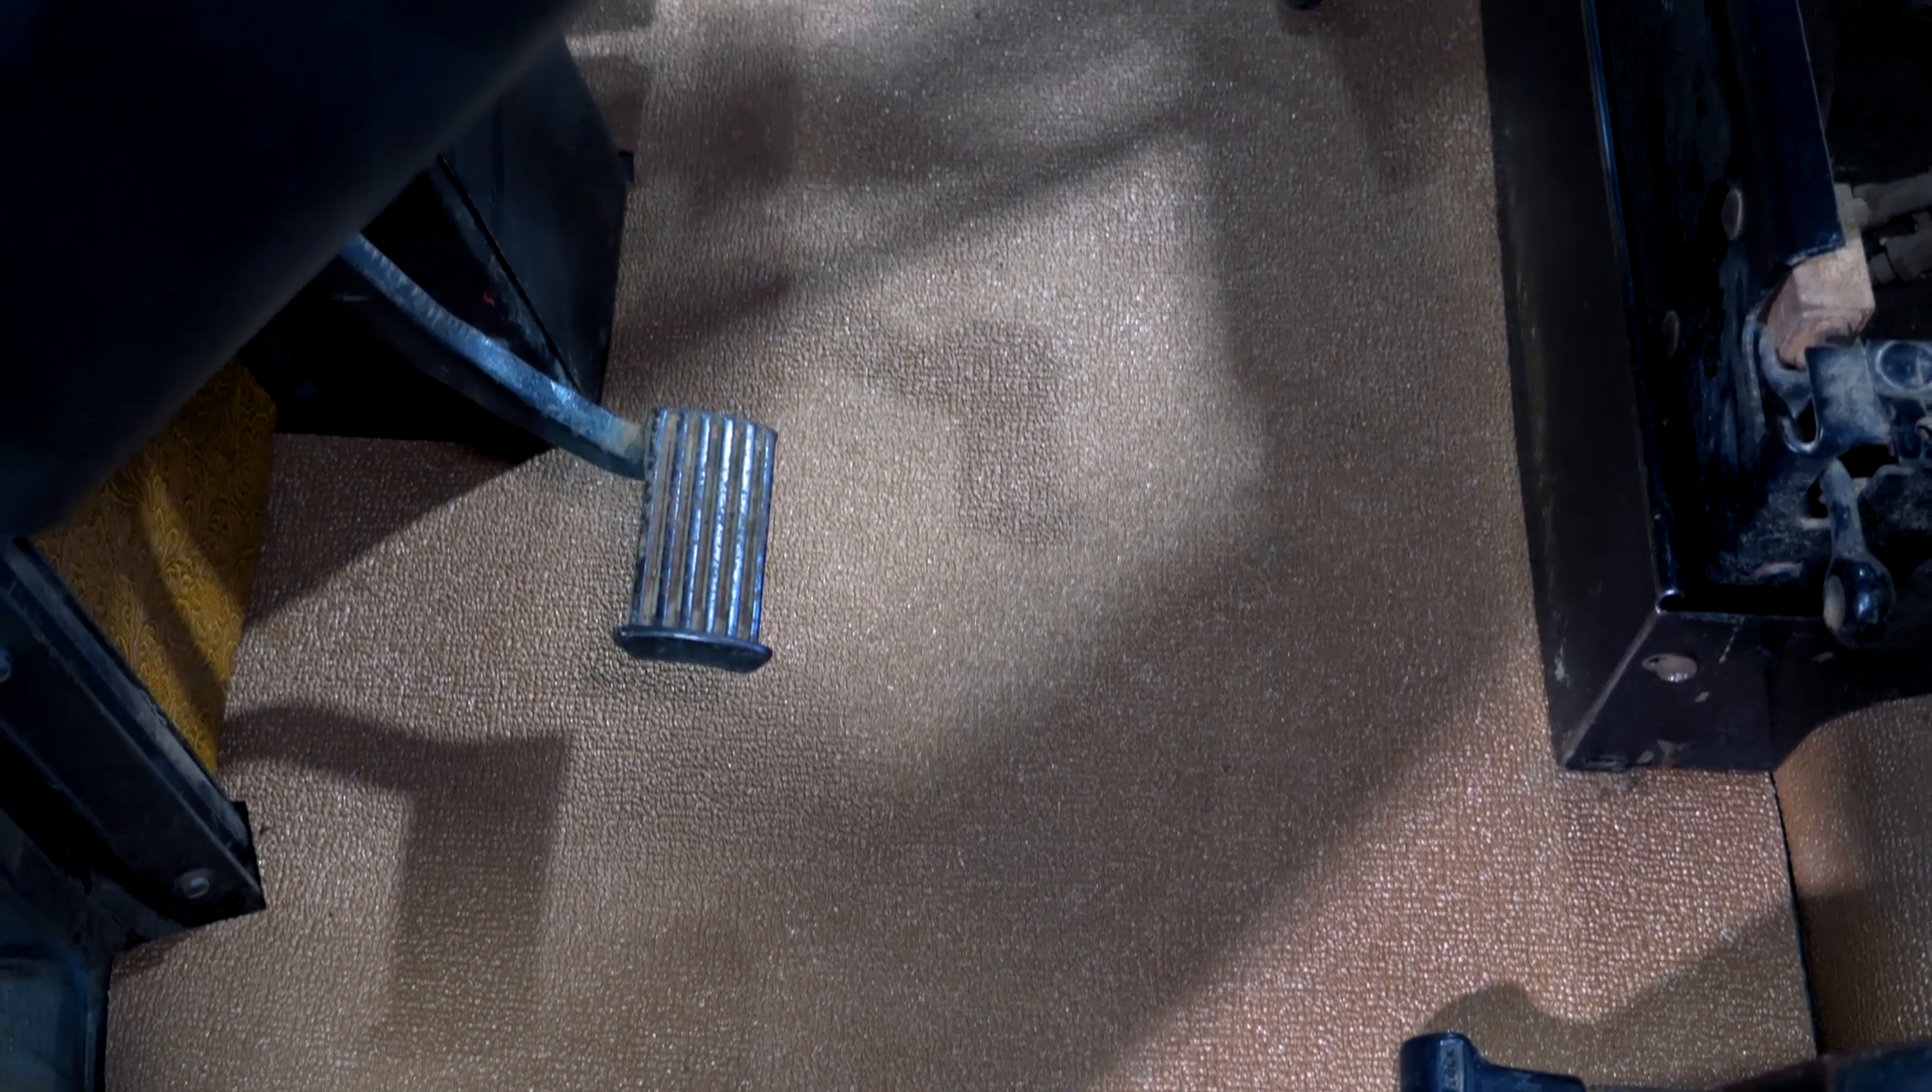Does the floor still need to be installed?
No.